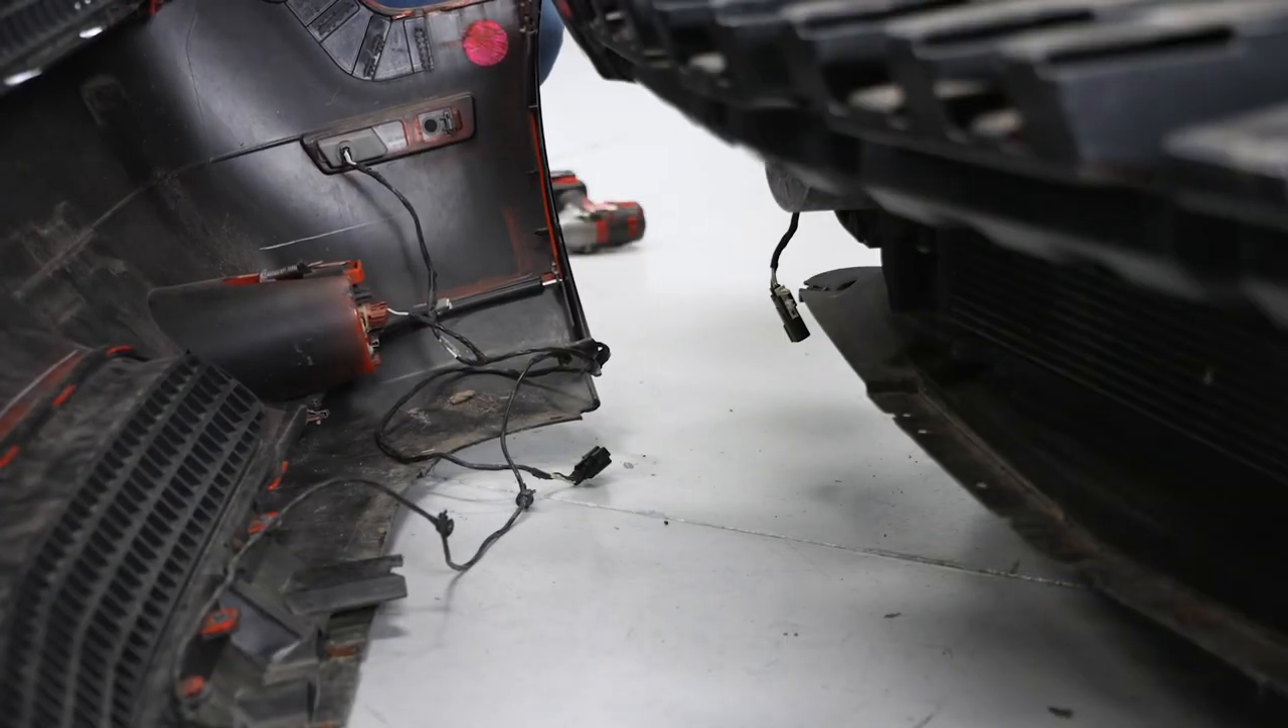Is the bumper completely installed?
No.